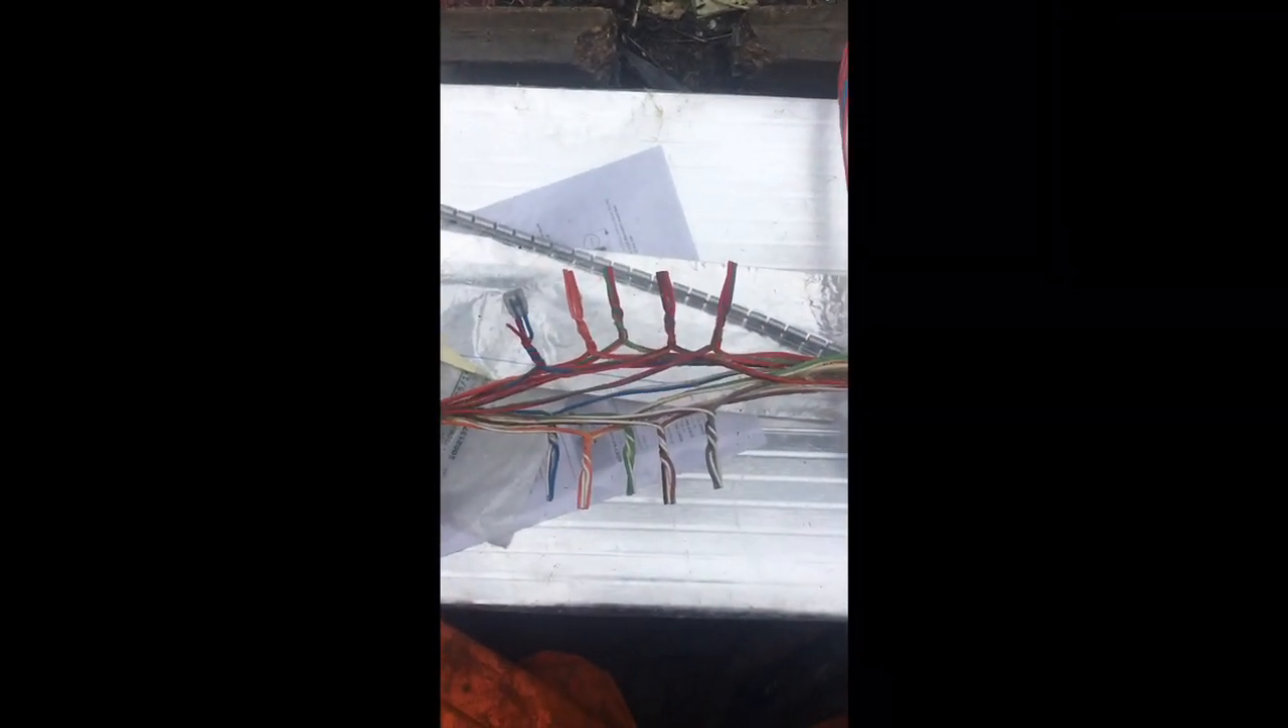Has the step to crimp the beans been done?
No.